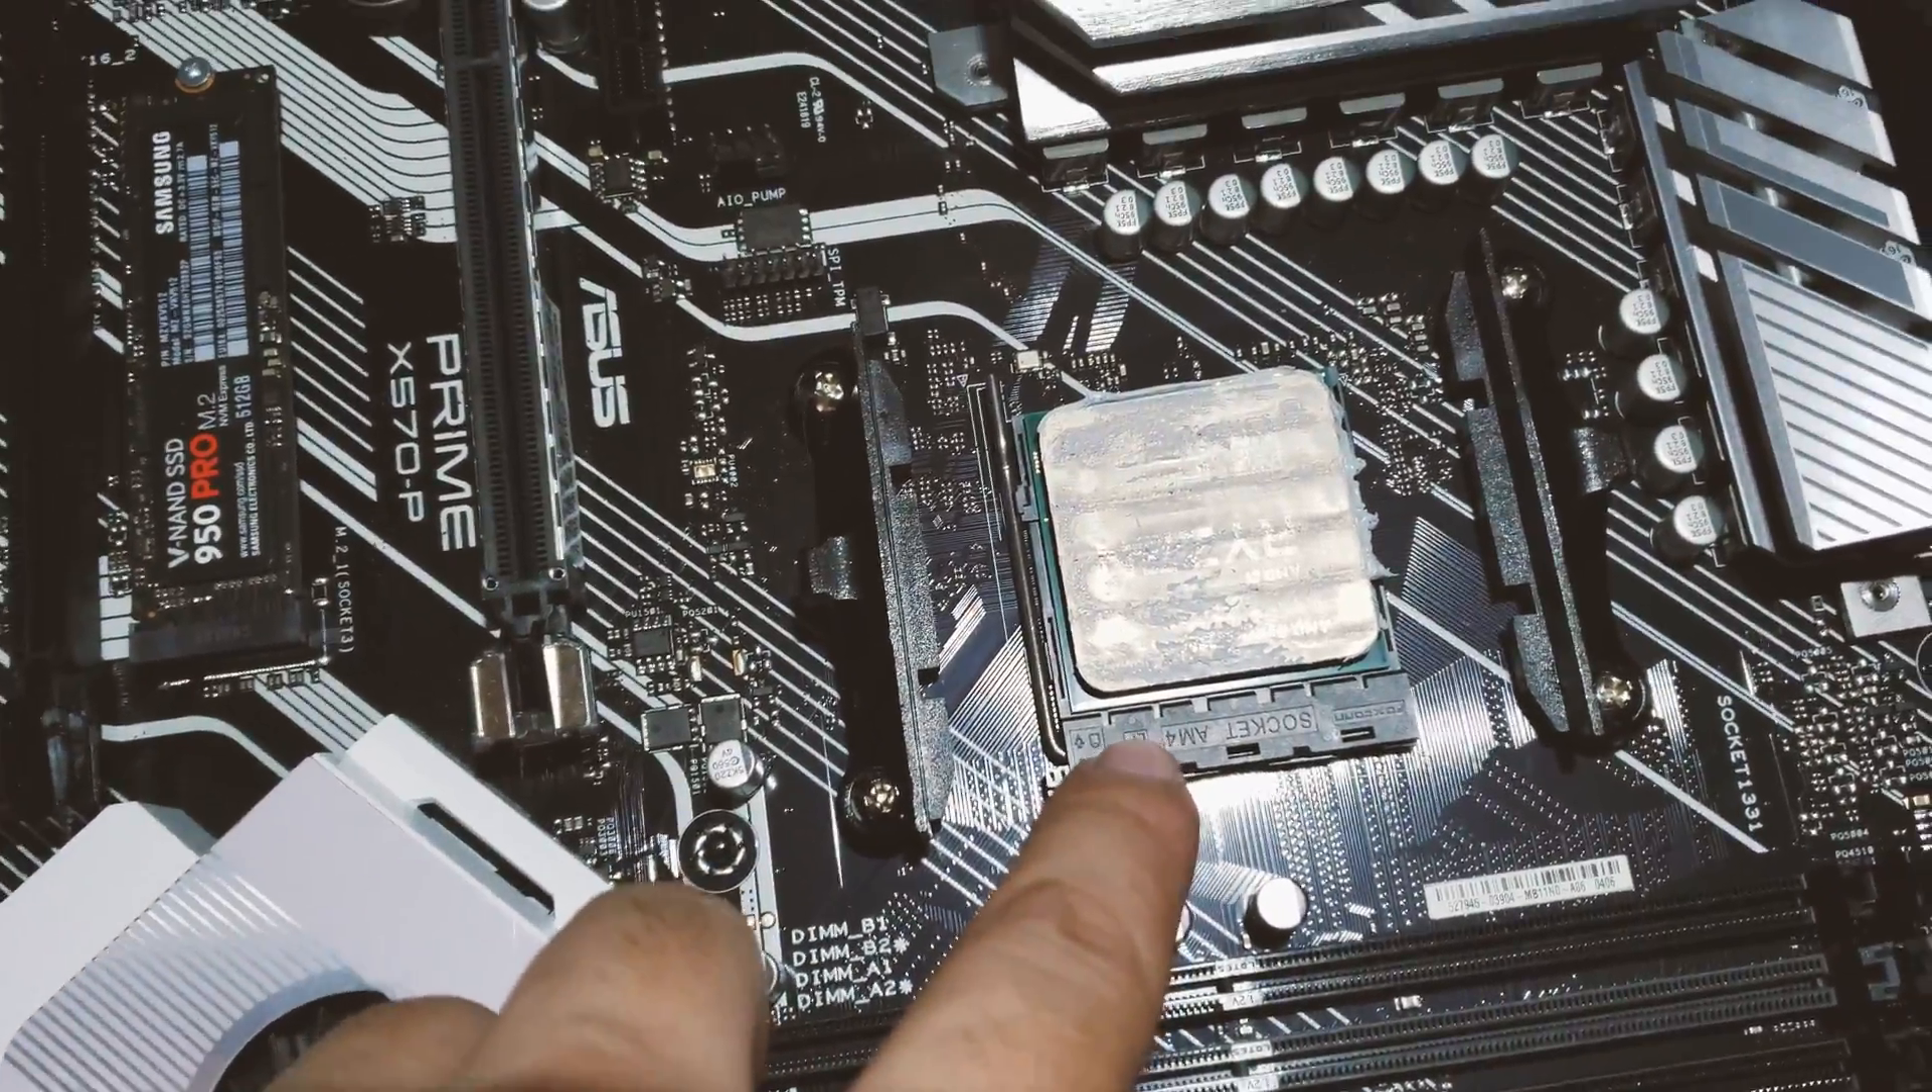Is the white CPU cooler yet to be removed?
No.